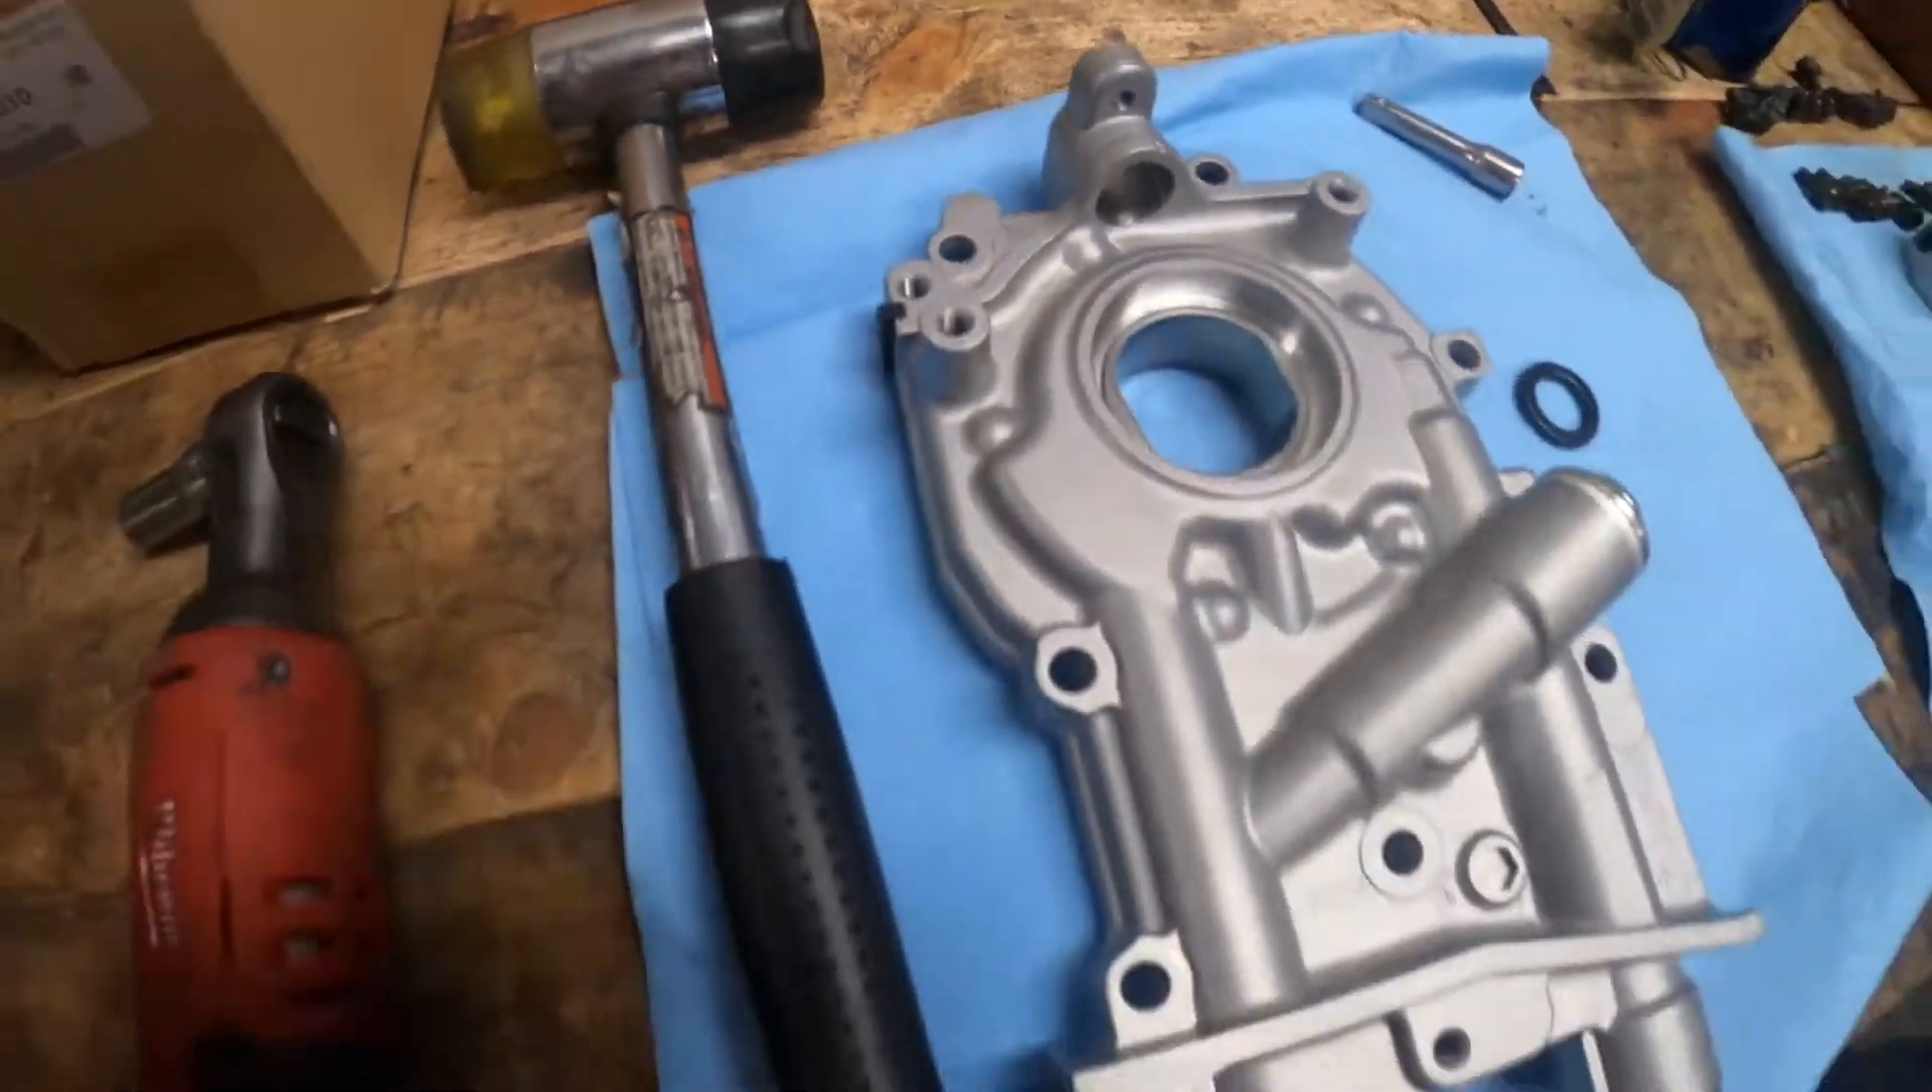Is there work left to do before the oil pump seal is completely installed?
Yes.